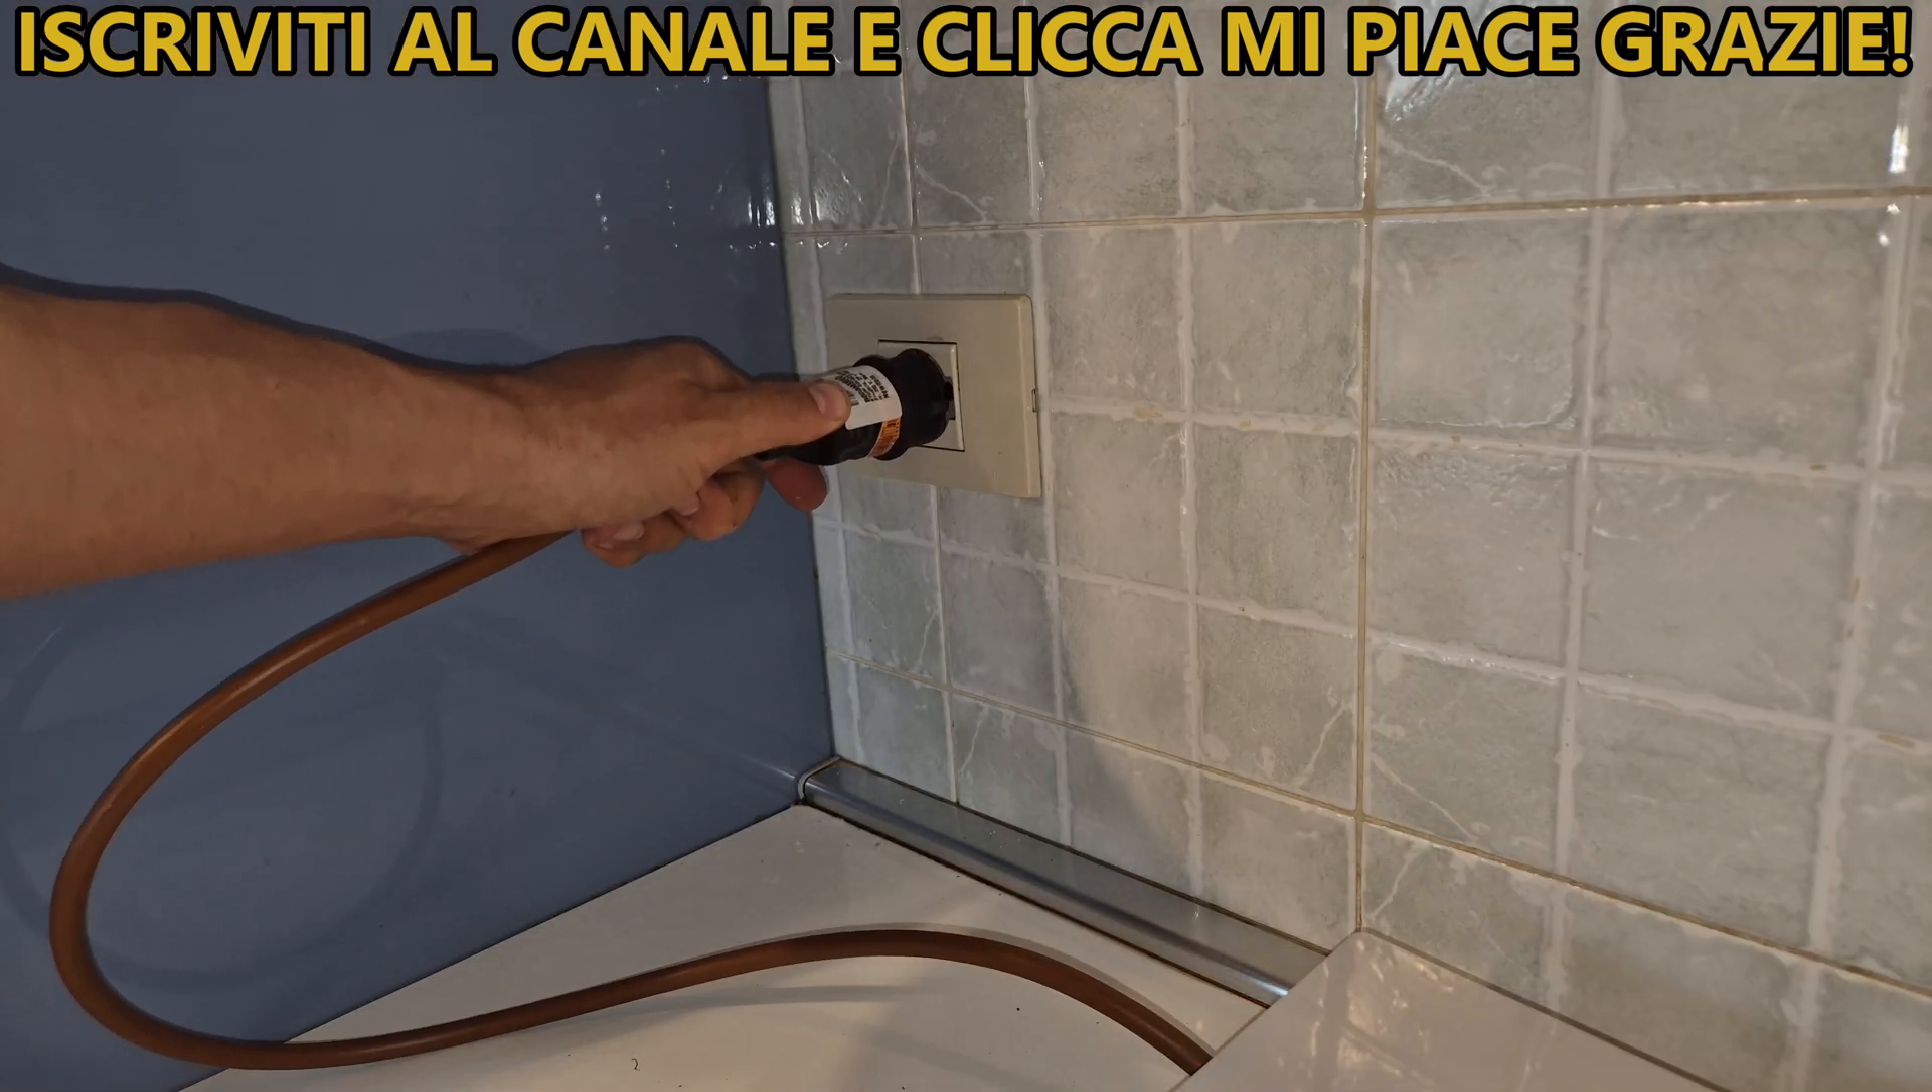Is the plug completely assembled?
Yes.